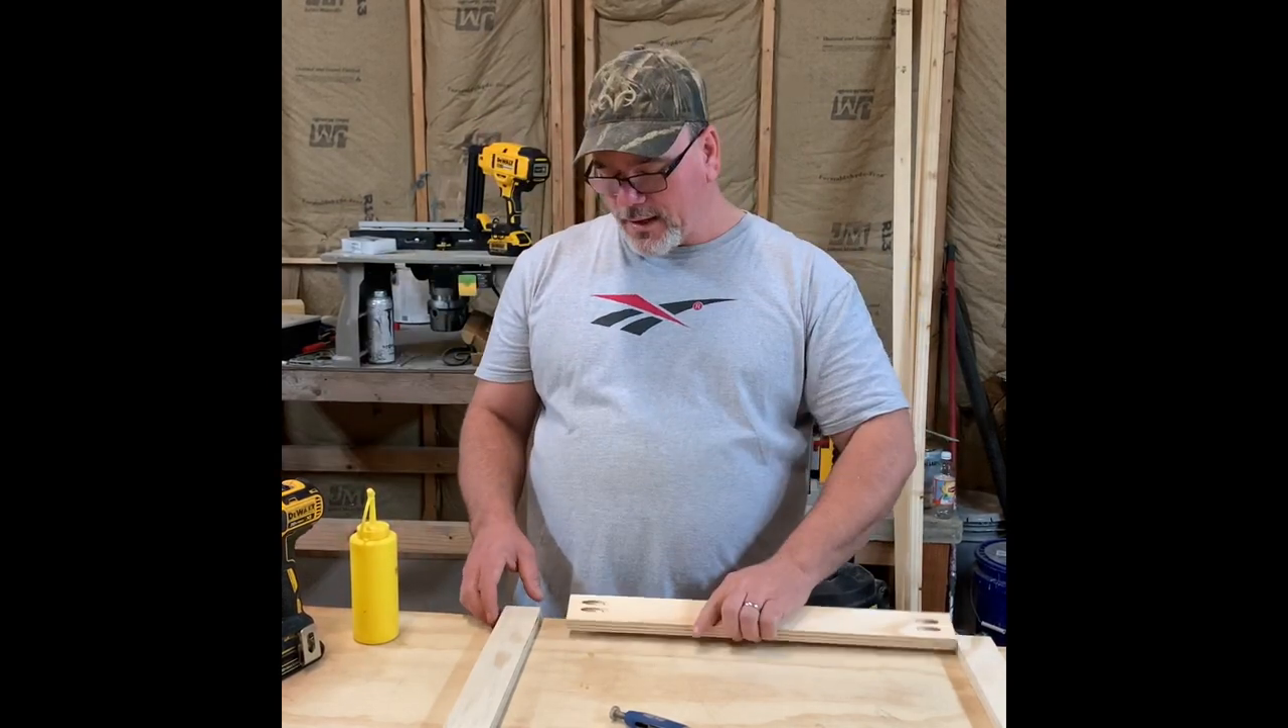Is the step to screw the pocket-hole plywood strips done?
No.